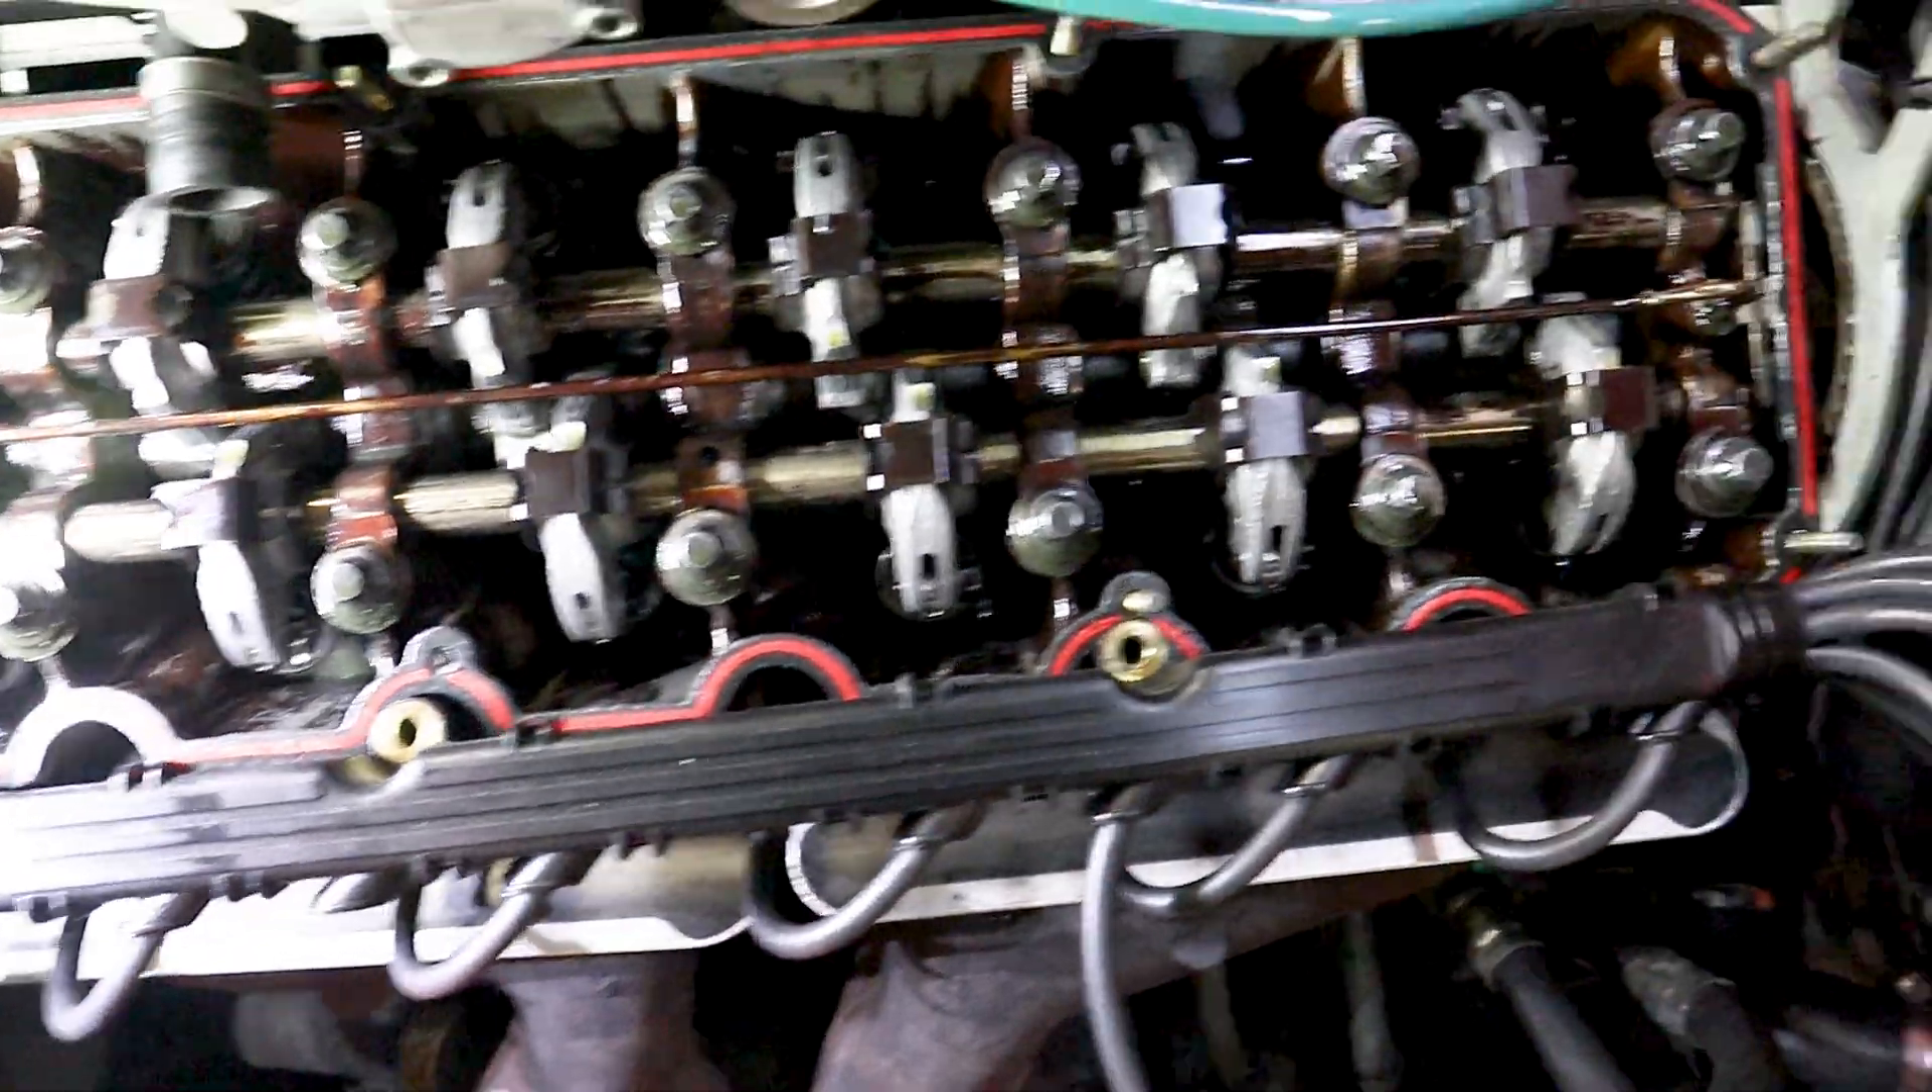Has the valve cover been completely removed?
Yes.